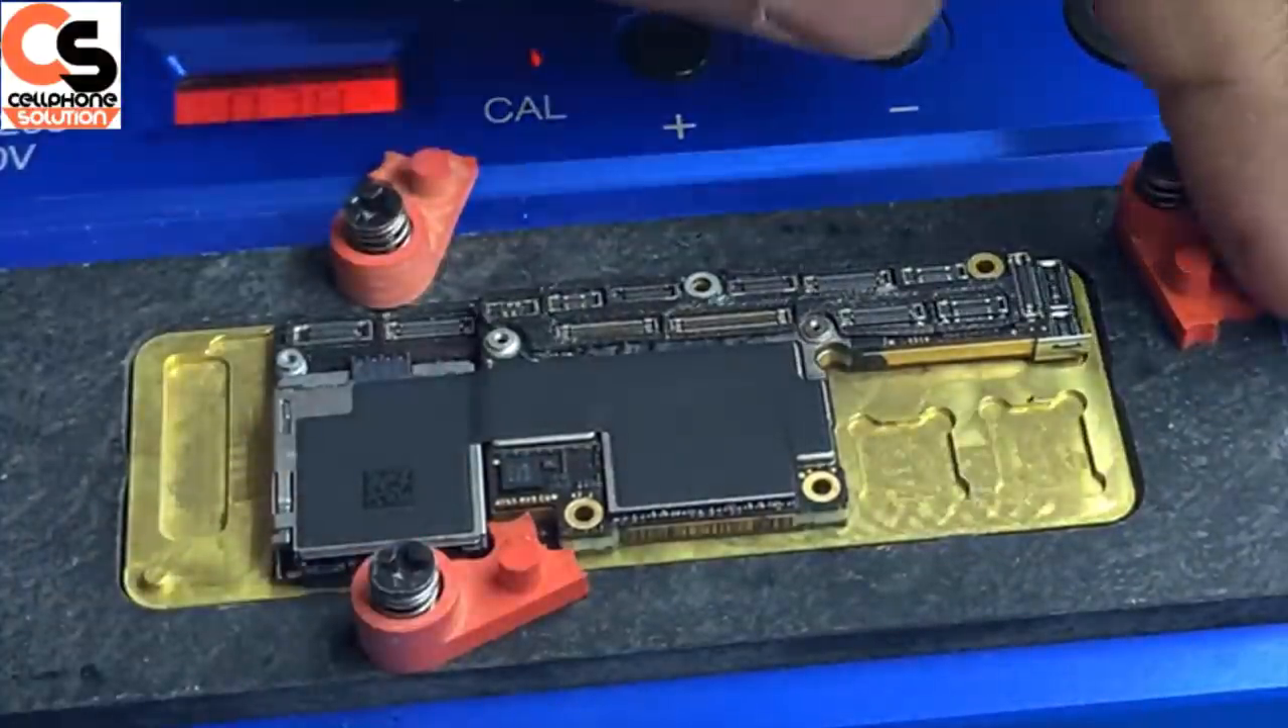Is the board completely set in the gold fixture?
Yes.